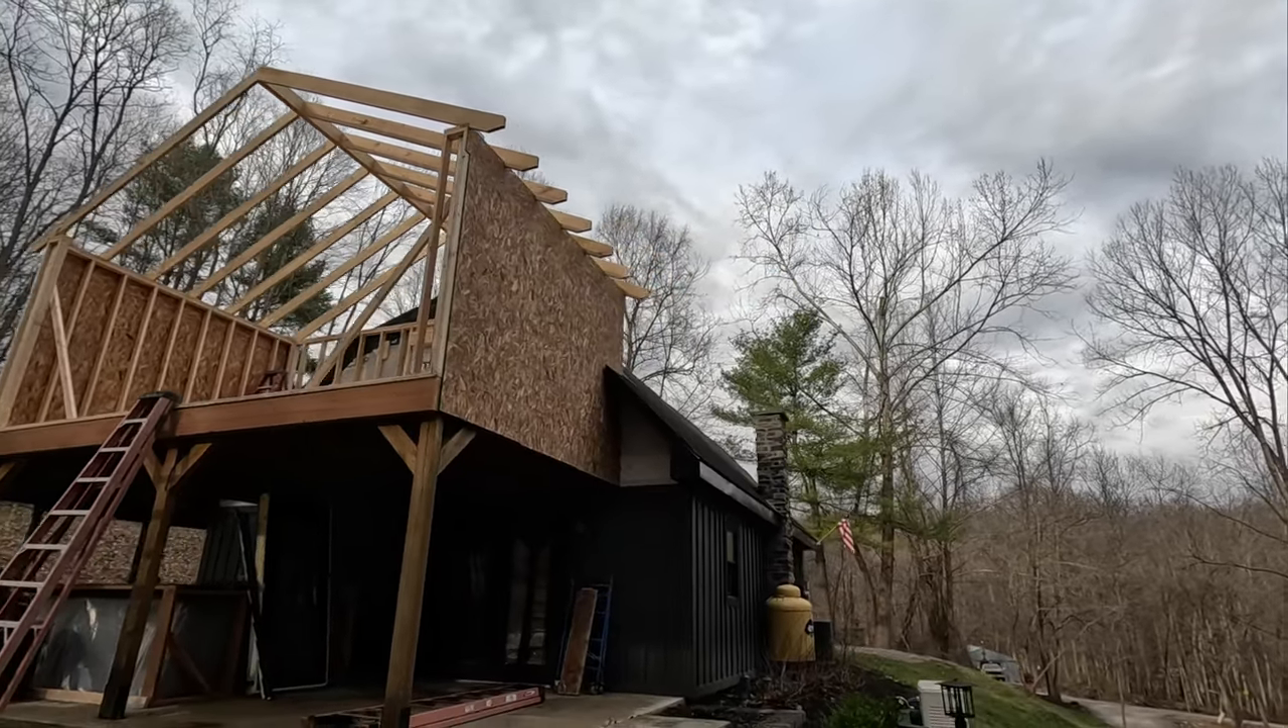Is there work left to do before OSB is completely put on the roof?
Yes.